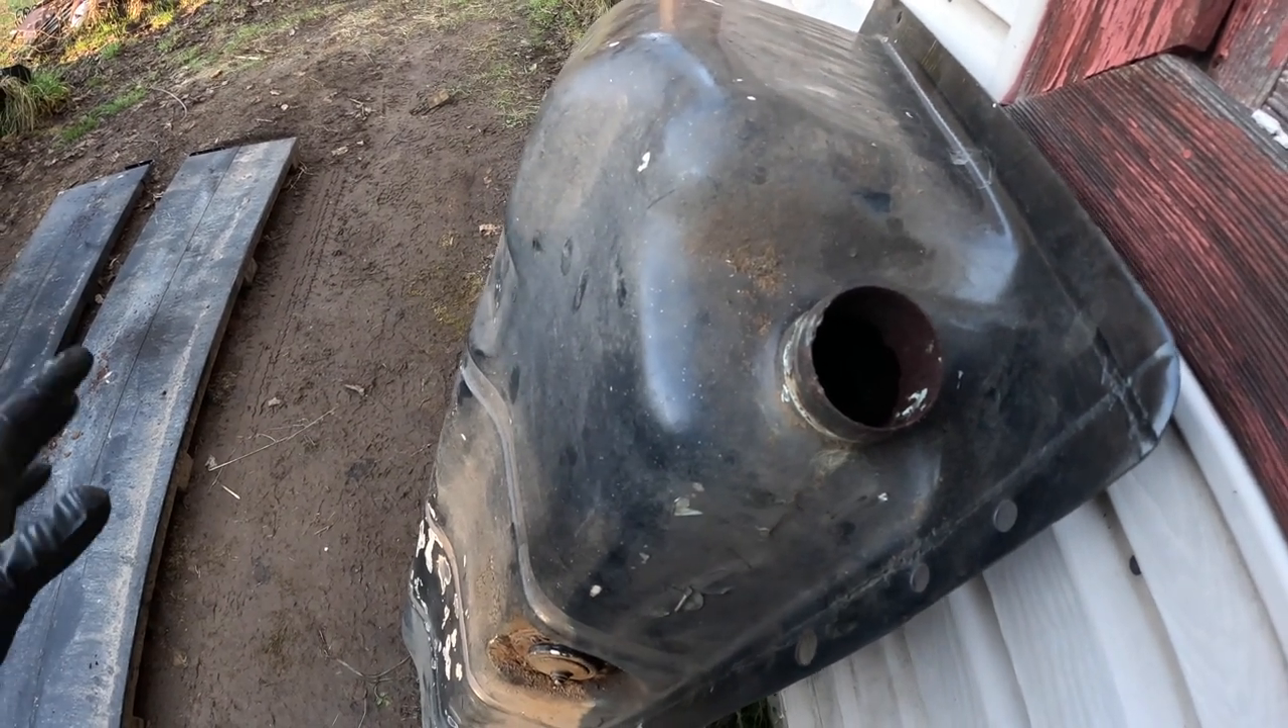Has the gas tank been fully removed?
Yes.